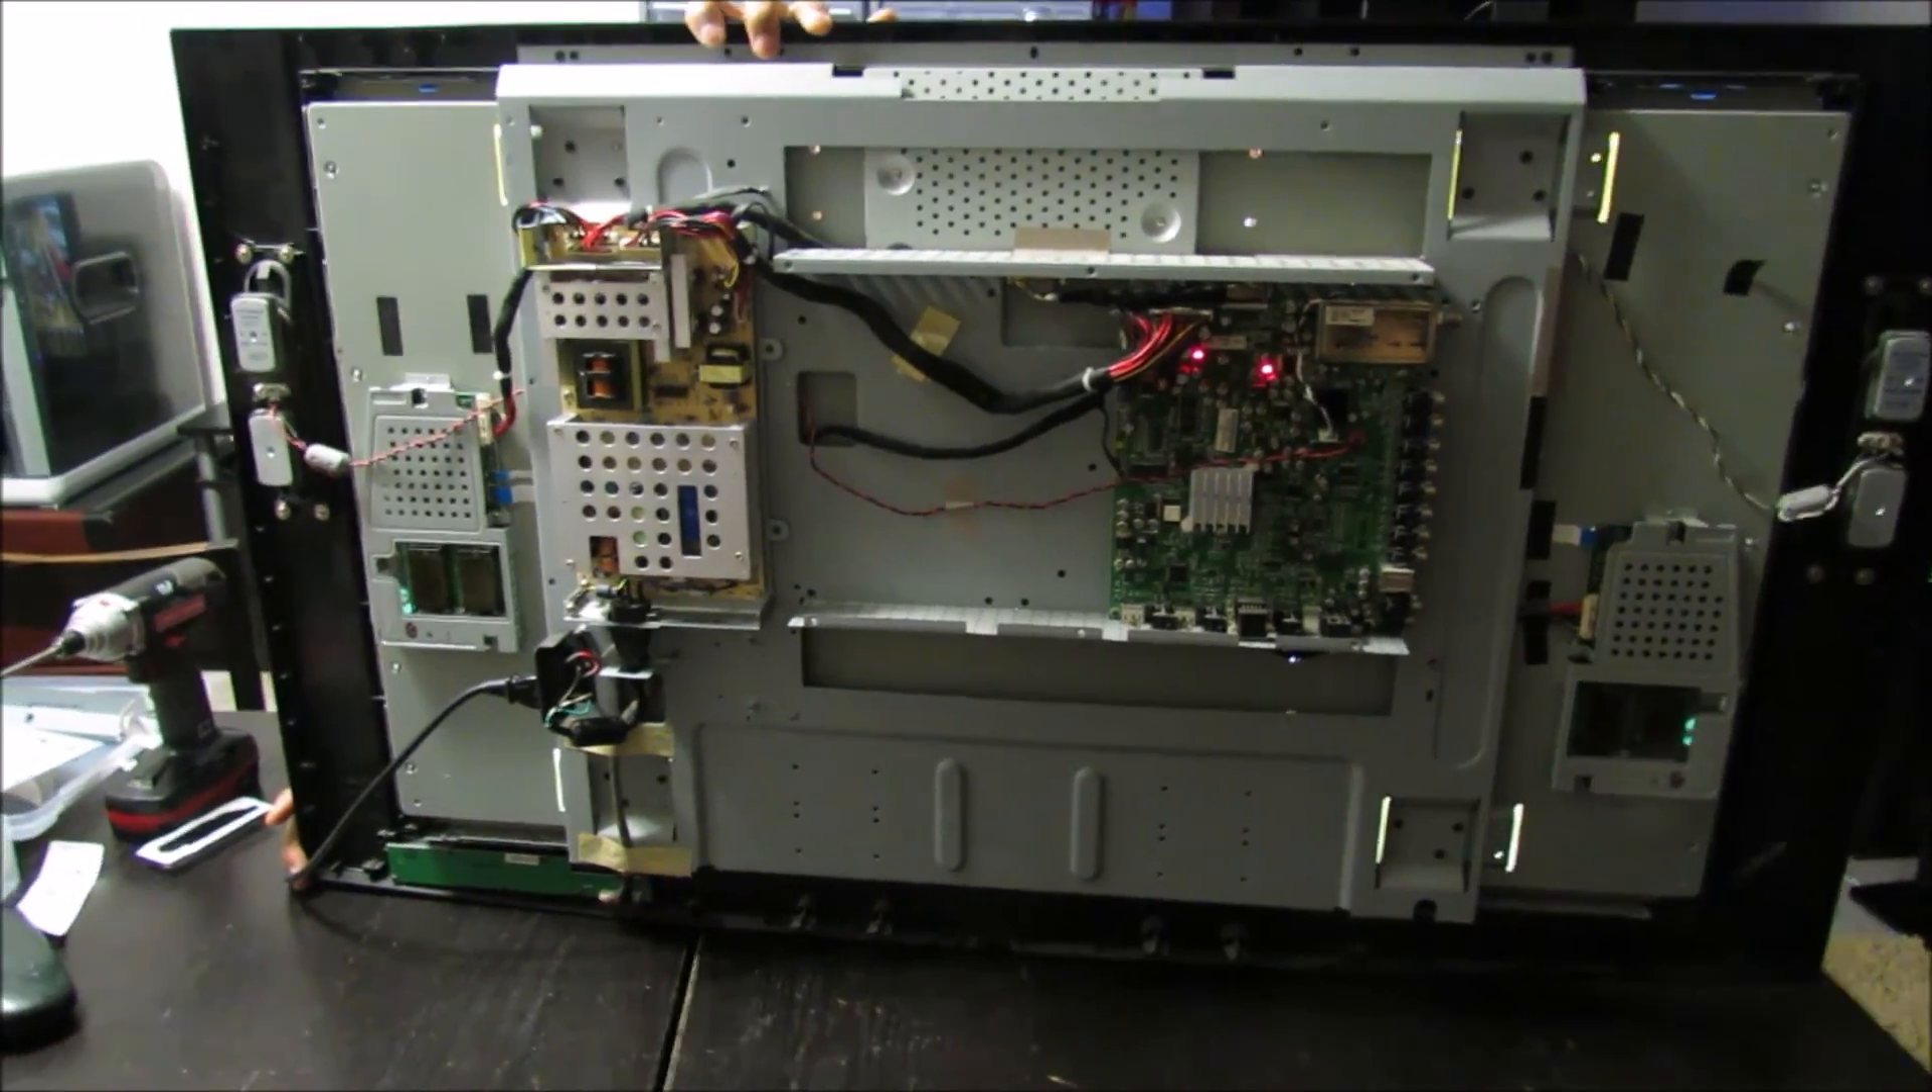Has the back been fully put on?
No.